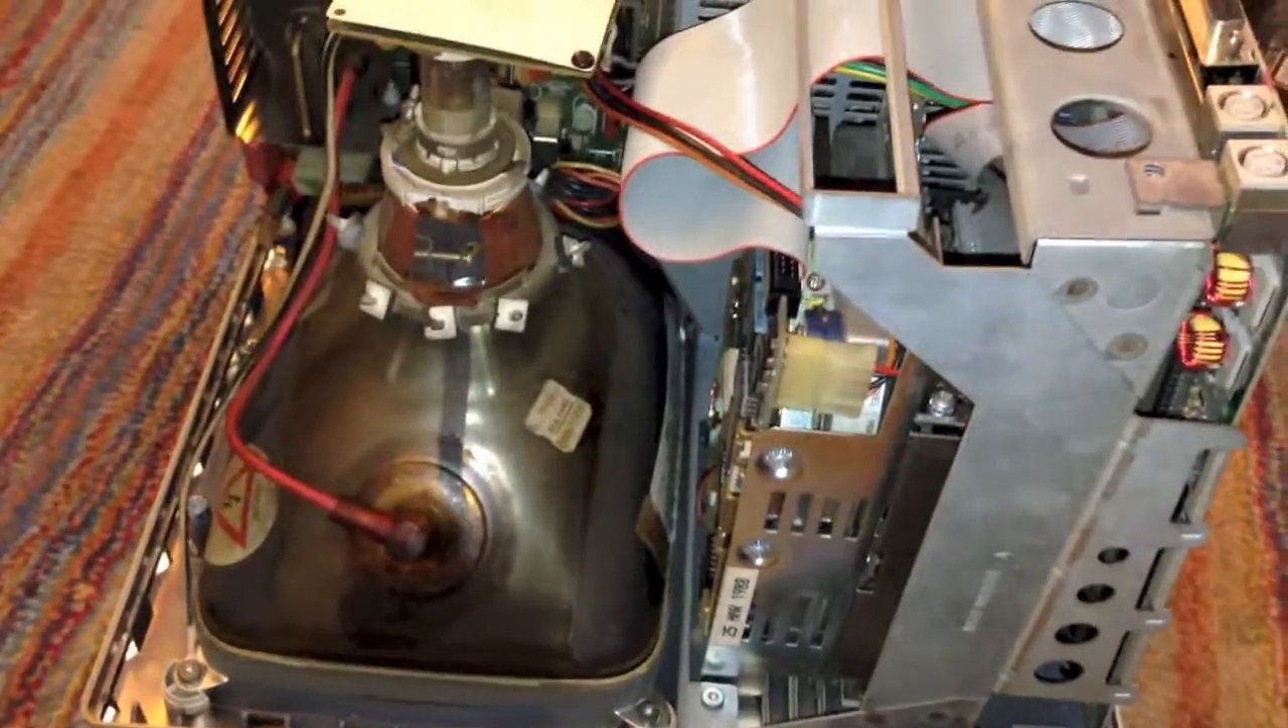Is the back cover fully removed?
Yes.